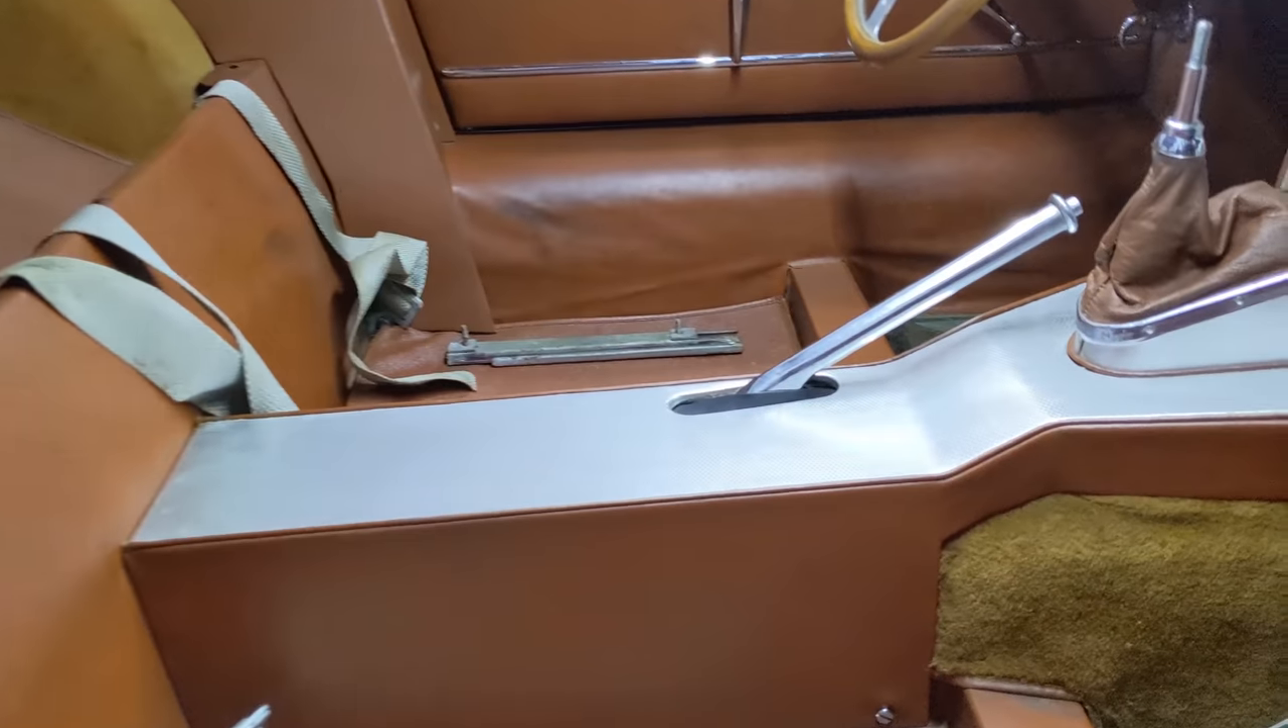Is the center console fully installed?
Yes.